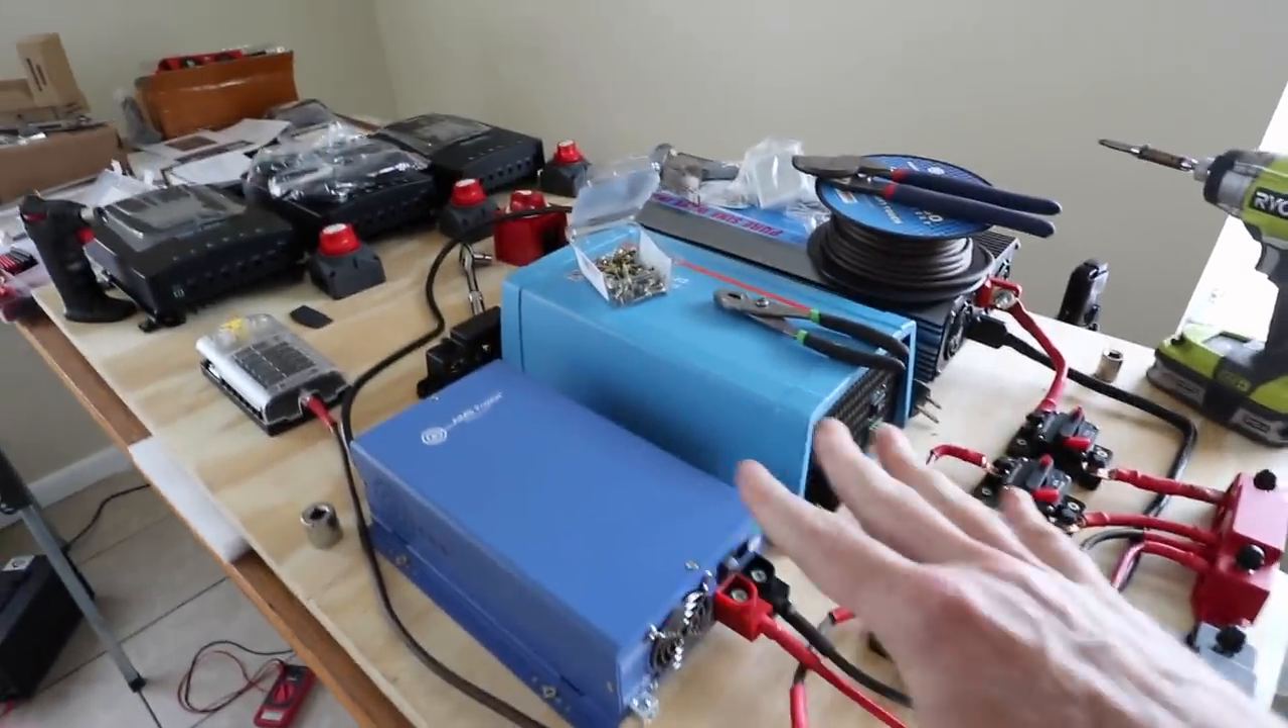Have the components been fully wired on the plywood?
No.